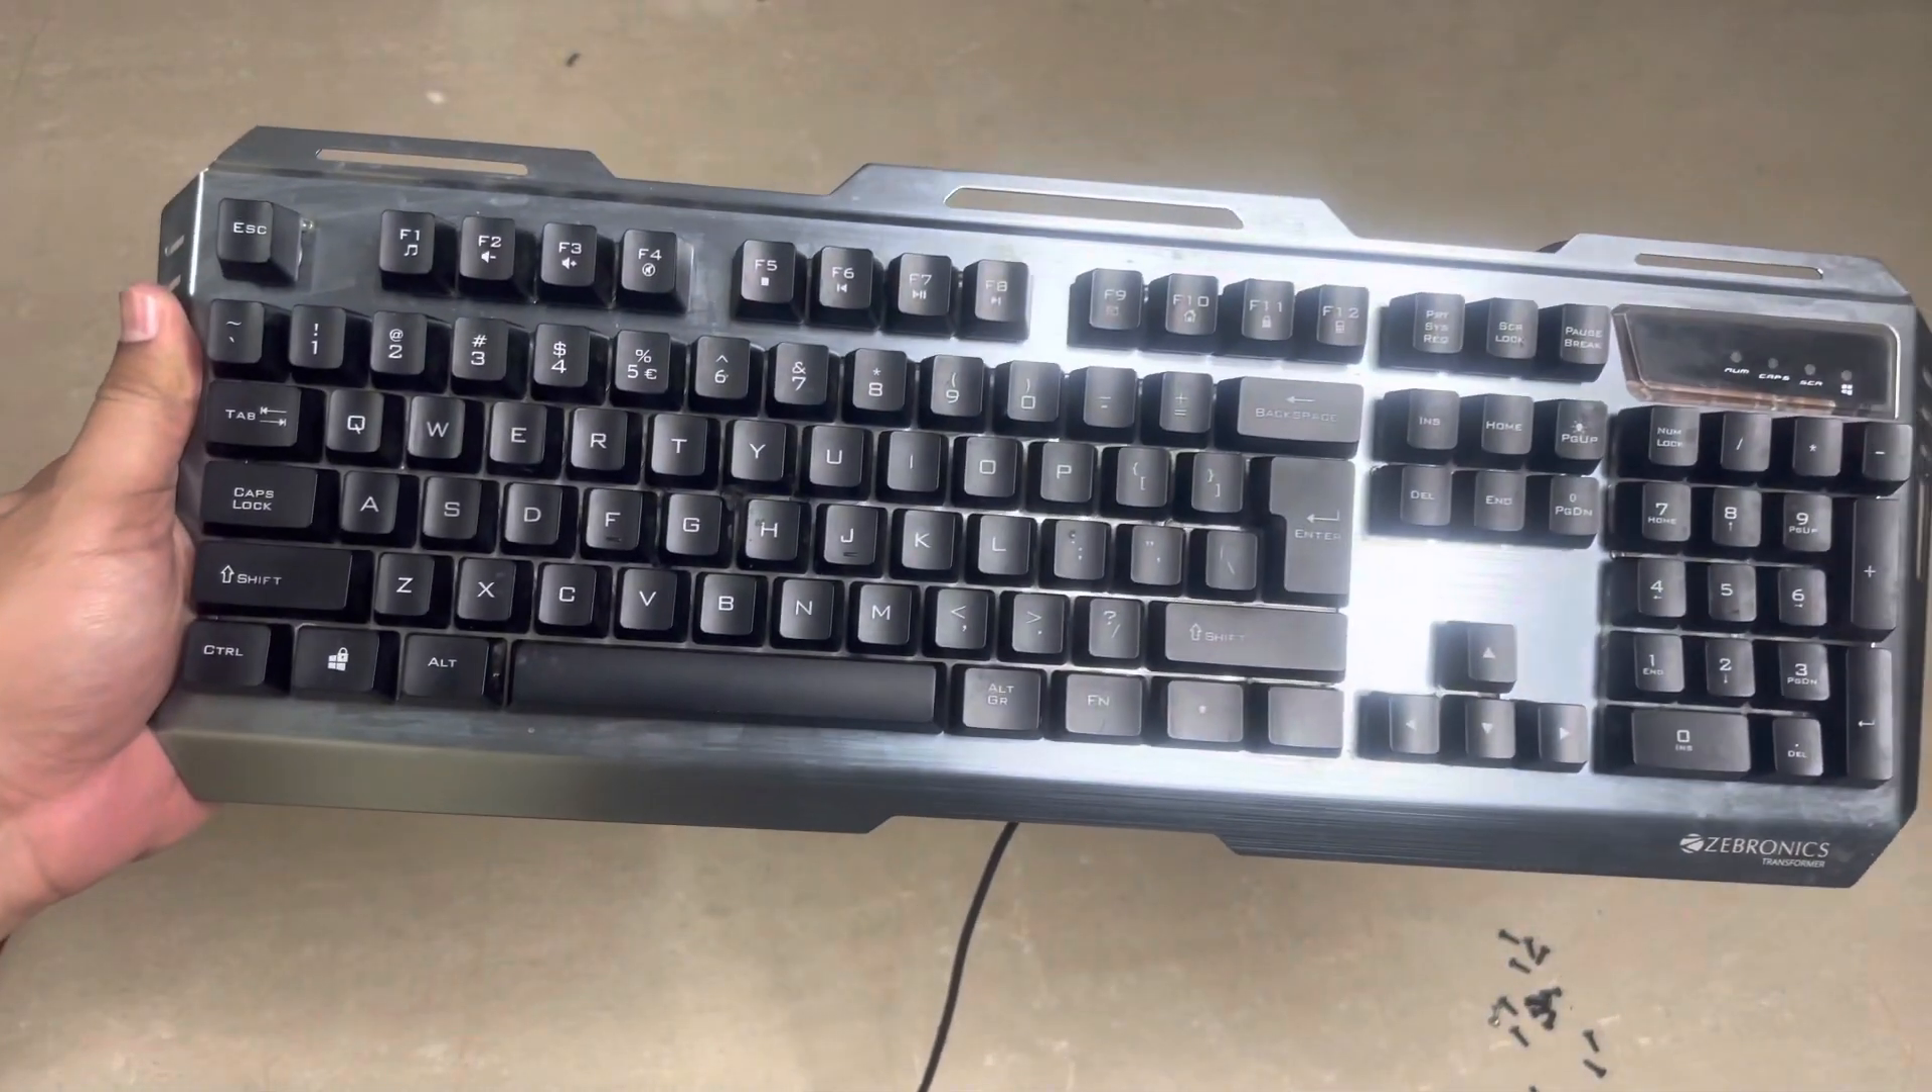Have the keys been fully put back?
Yes.